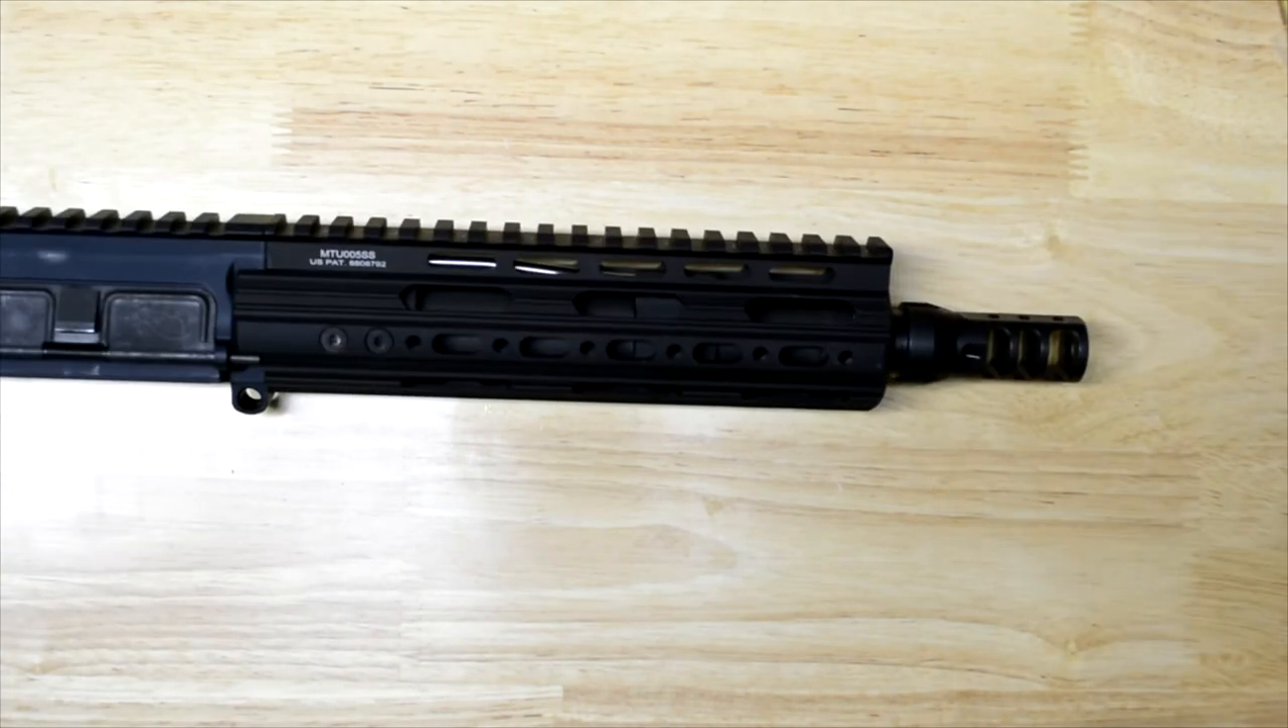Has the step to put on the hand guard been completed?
Yes.